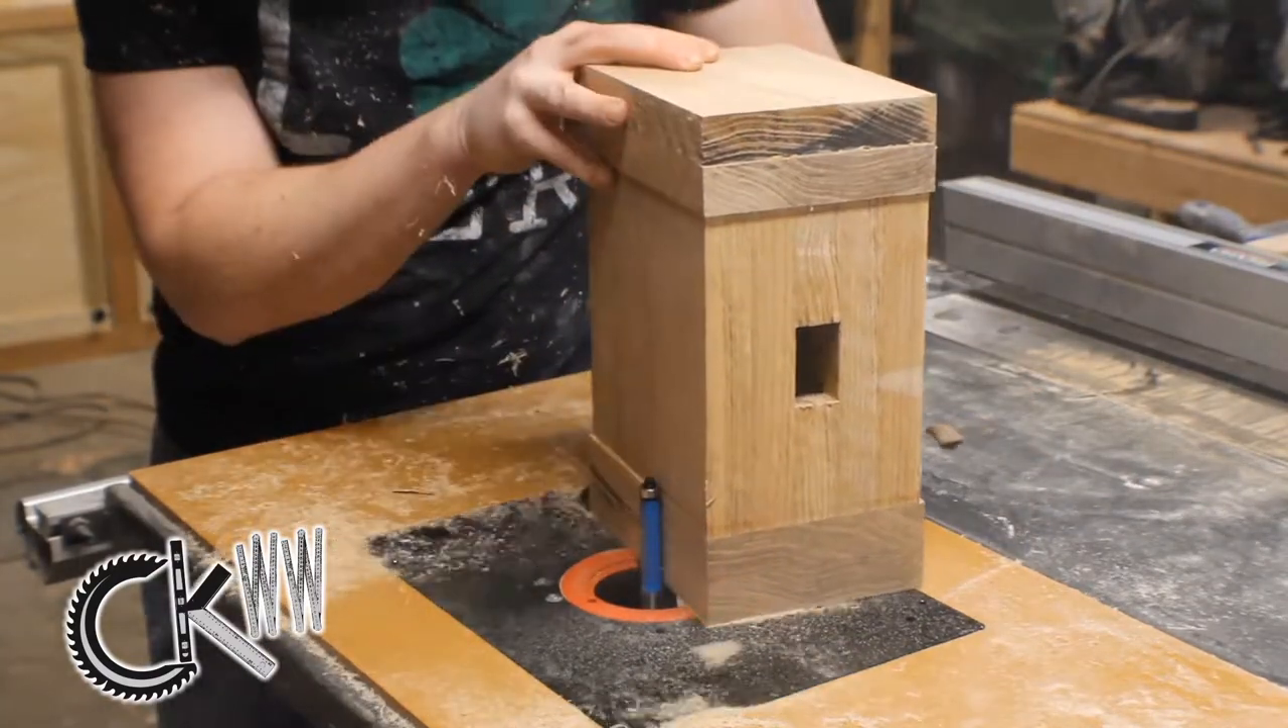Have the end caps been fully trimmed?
No.